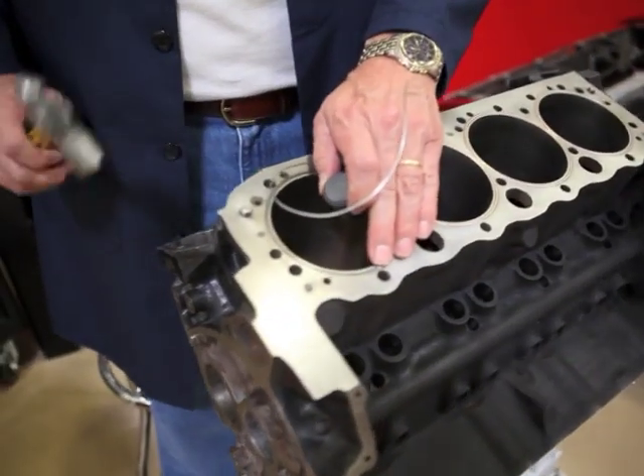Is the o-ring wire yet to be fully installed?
Yes.